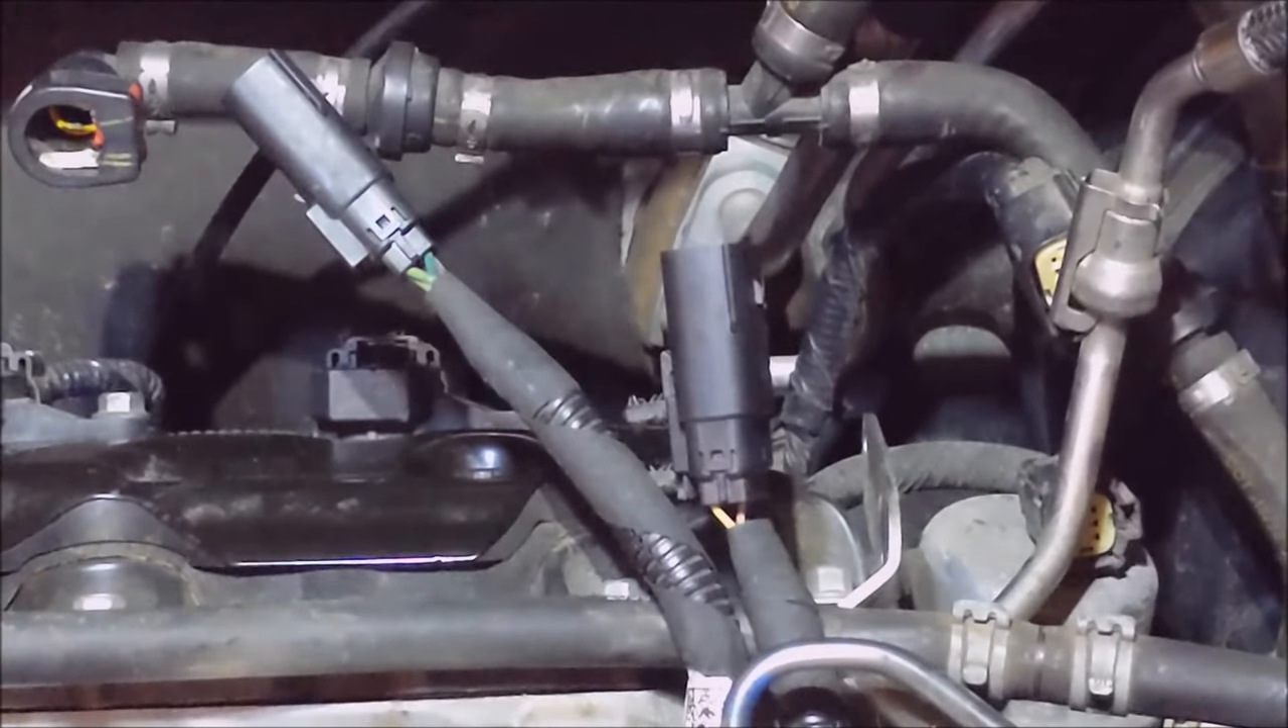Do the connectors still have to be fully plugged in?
Yes.